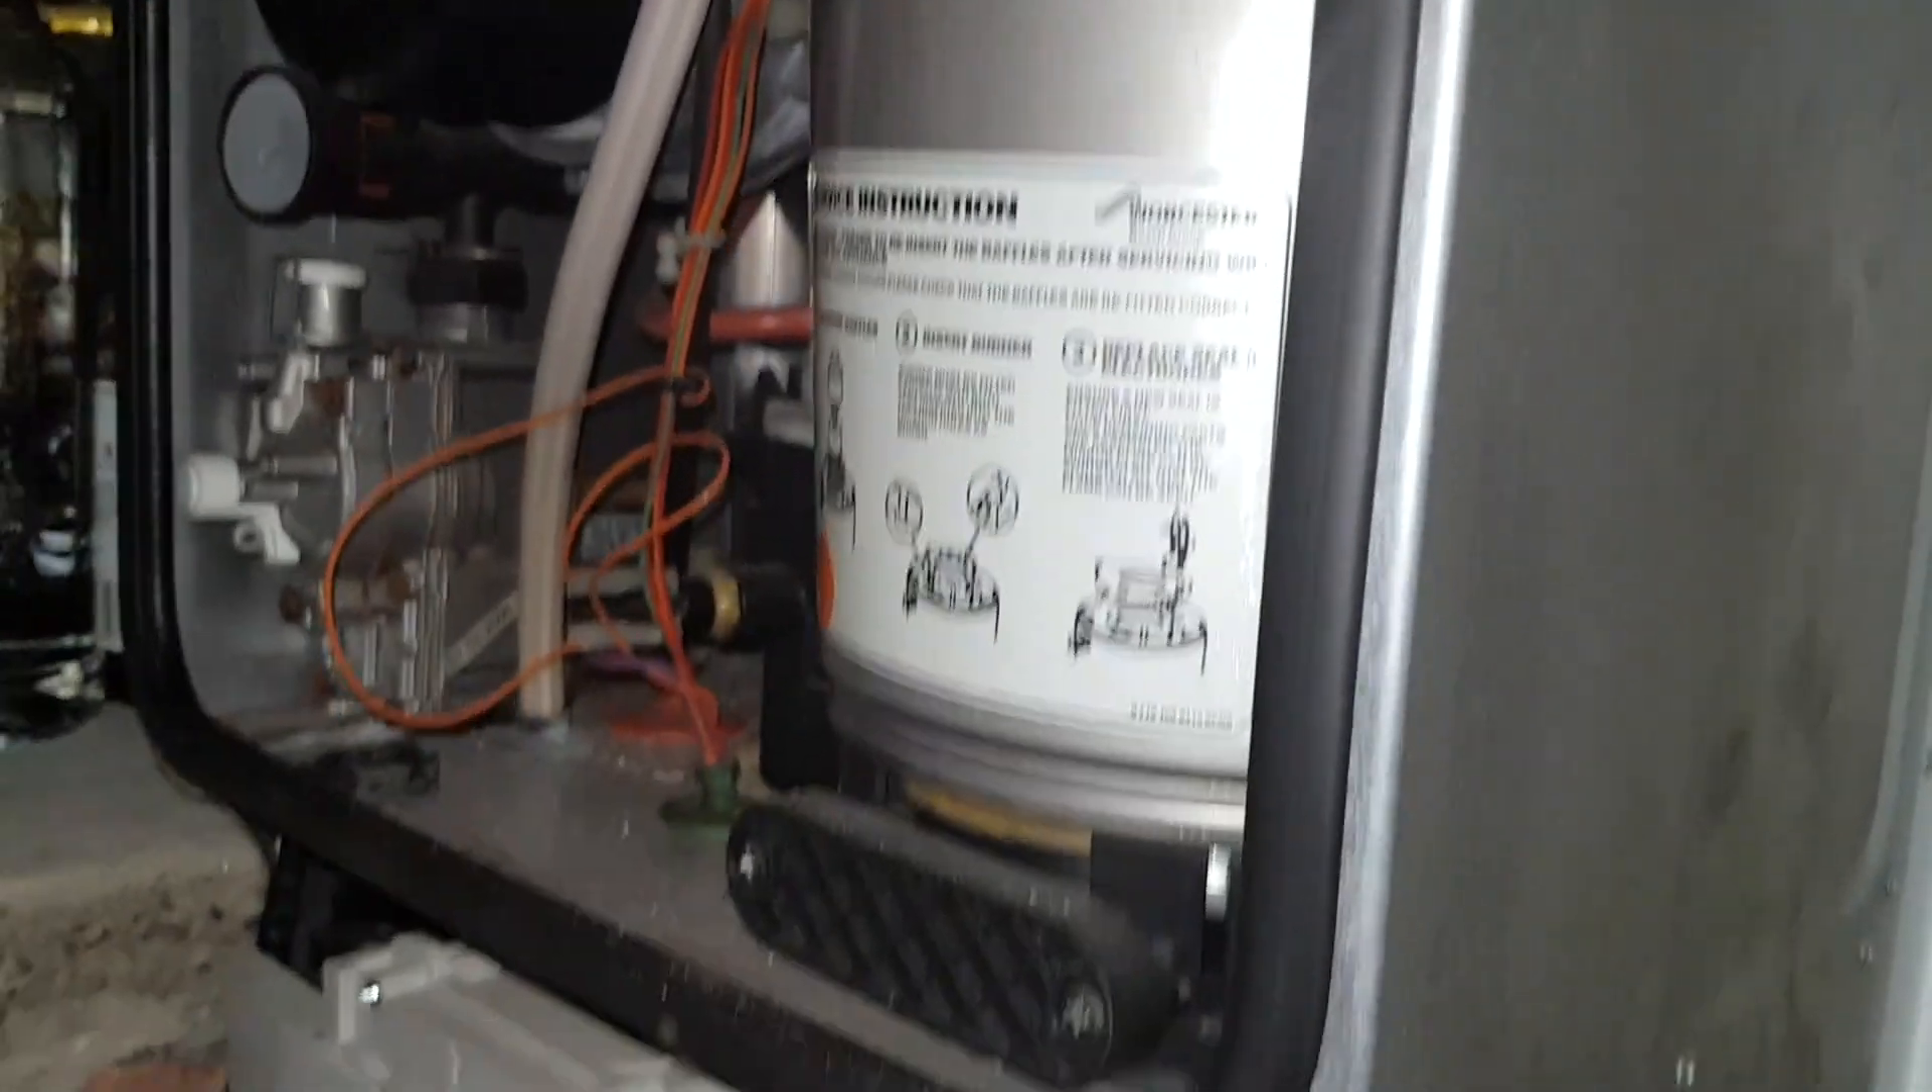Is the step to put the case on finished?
No.